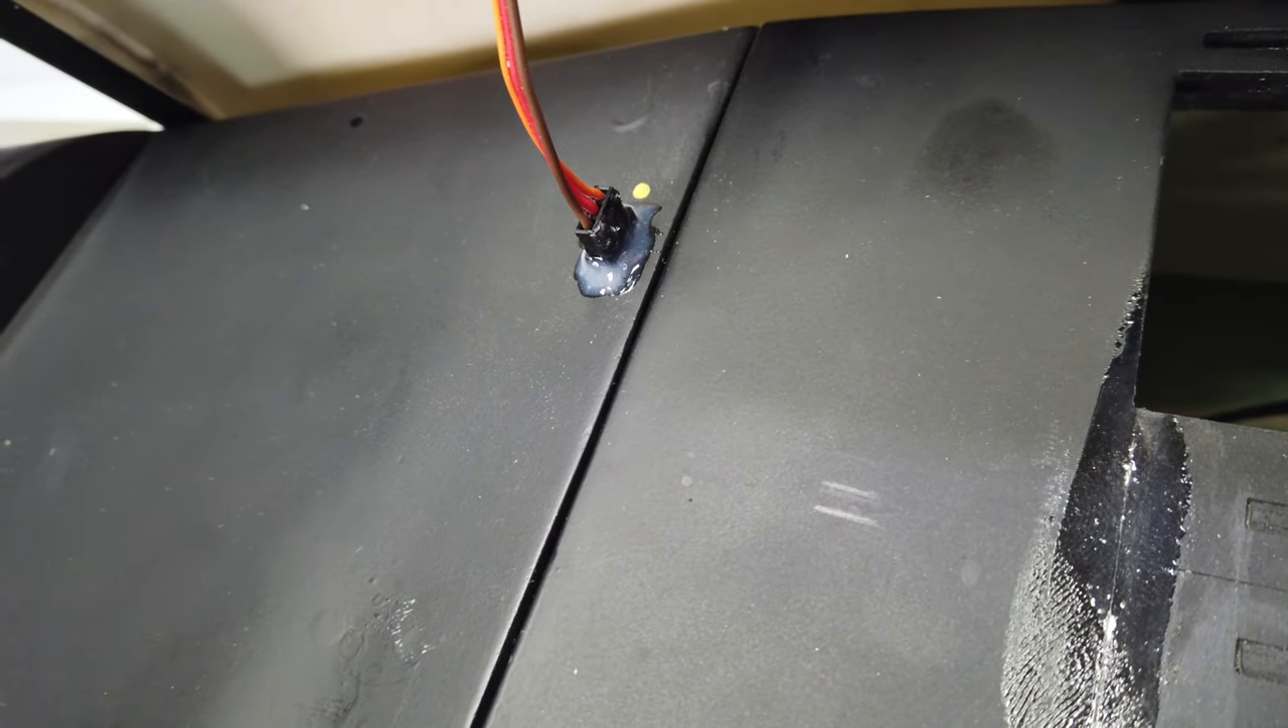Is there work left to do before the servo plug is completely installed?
No.